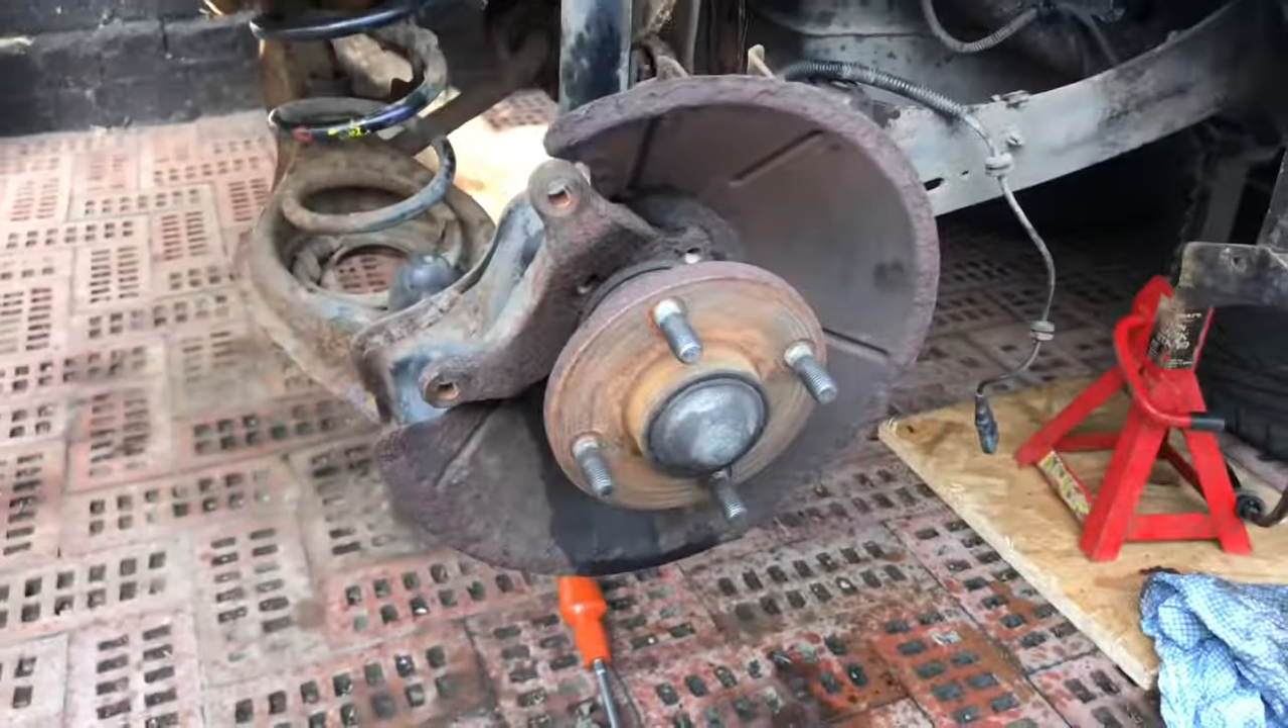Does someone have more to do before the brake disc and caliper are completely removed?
No.